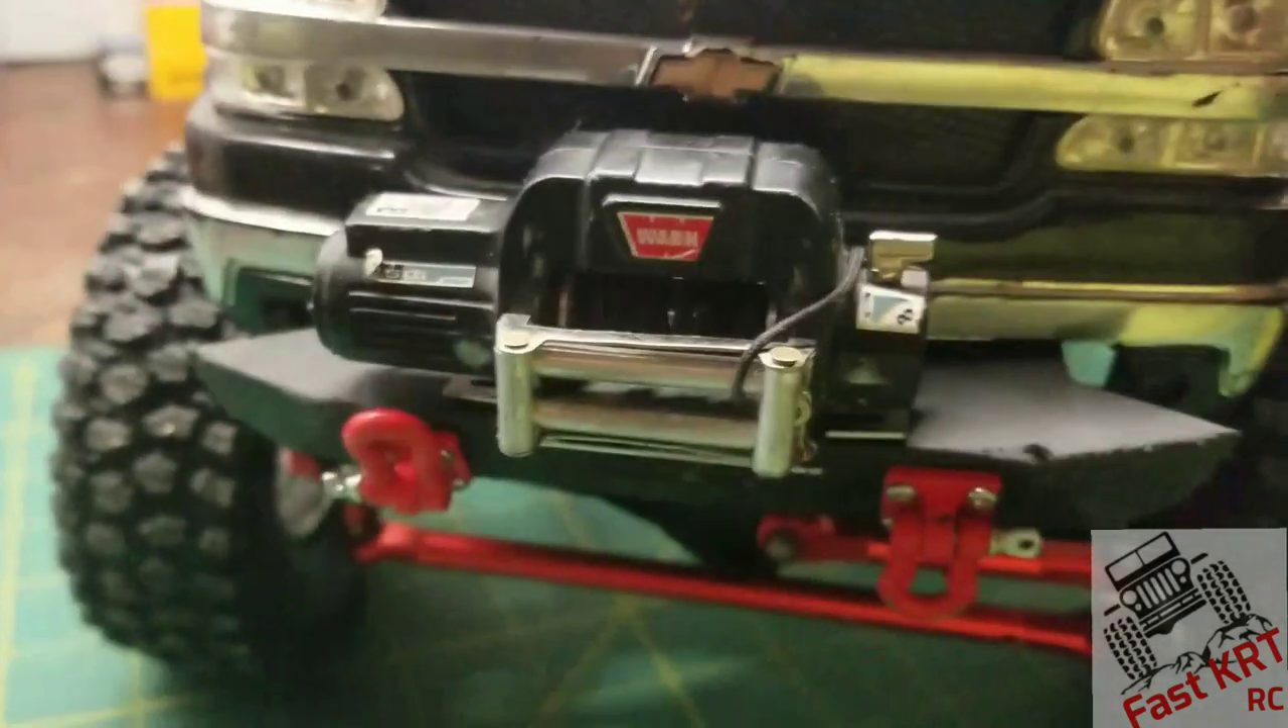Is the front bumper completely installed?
Yes.